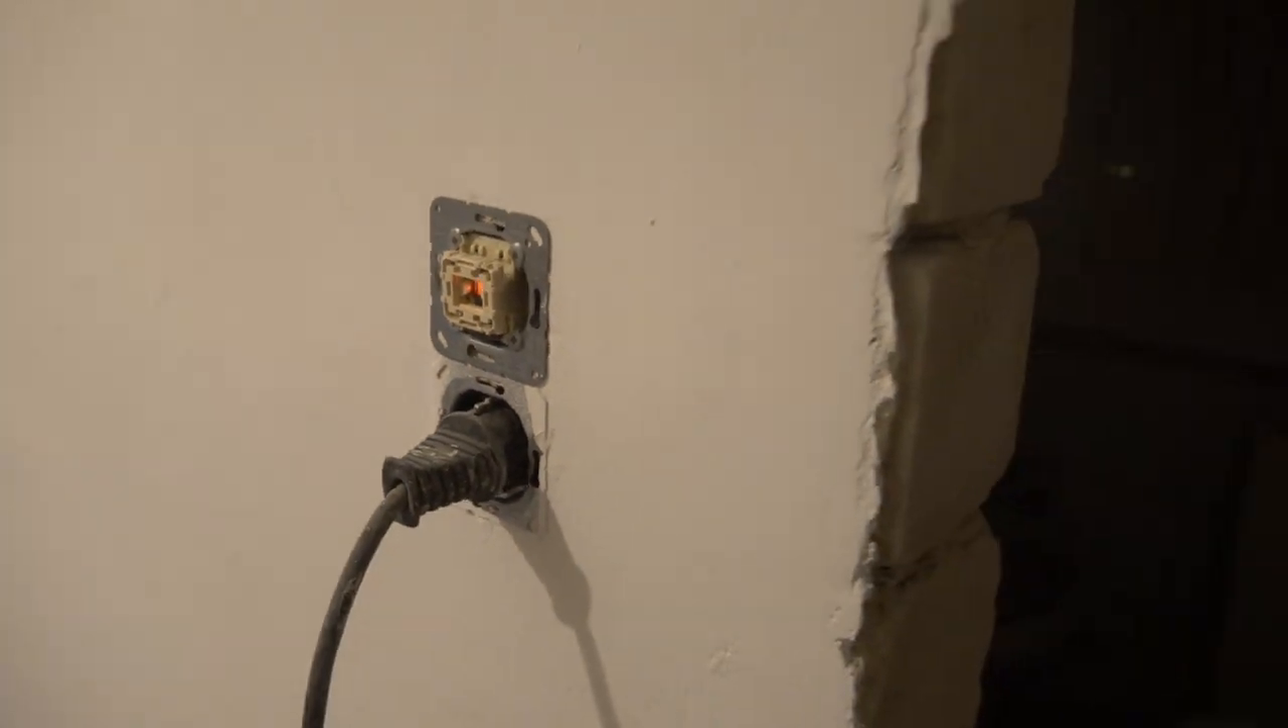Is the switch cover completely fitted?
No.